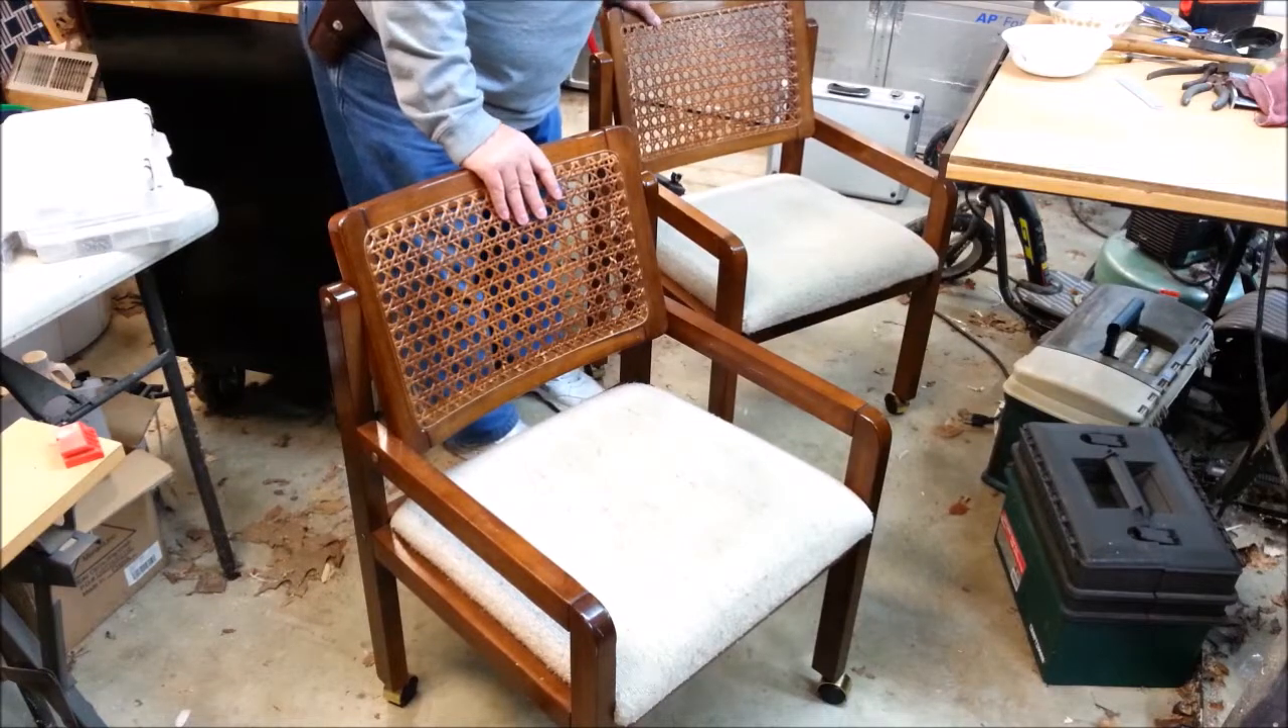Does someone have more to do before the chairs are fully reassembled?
No.